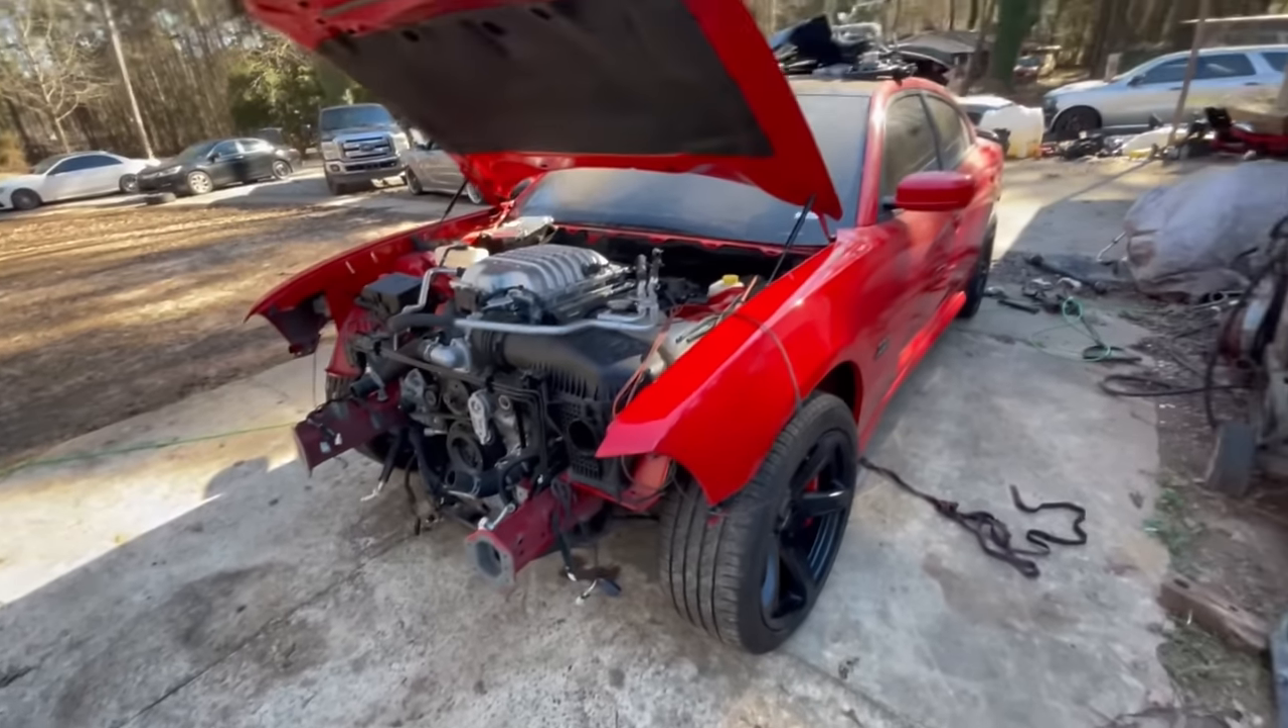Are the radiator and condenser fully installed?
No.